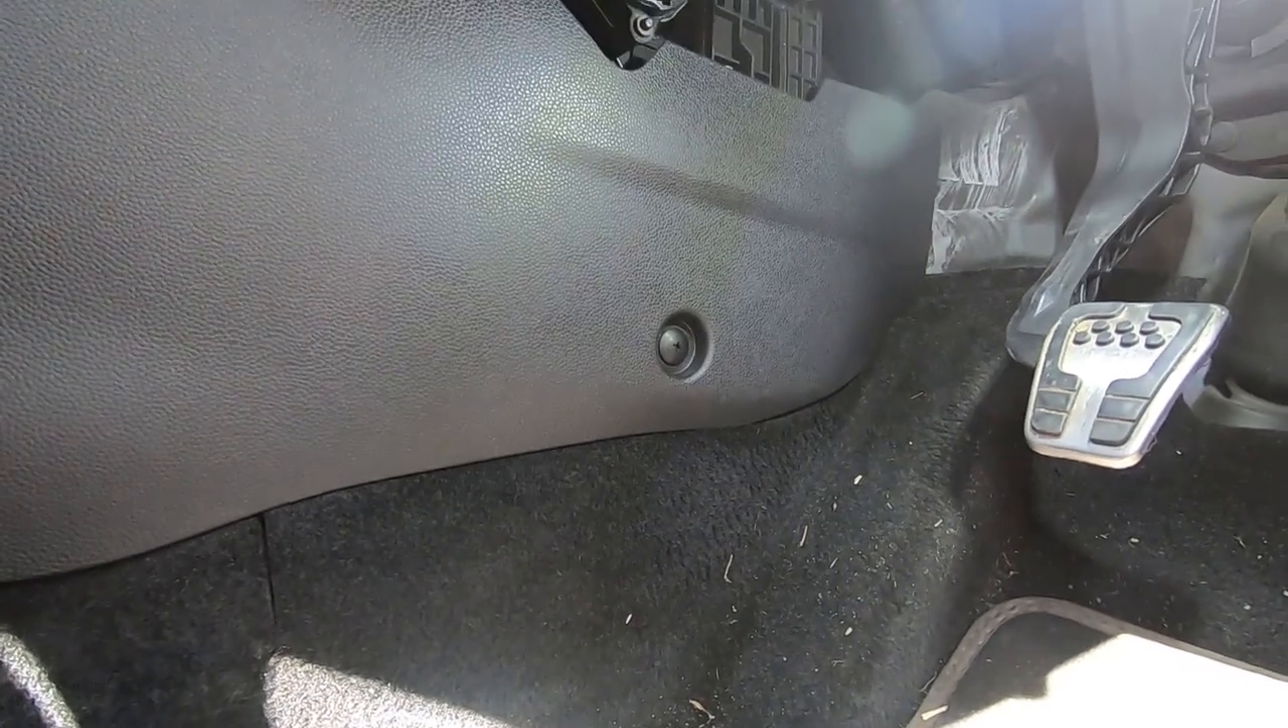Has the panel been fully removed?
No.